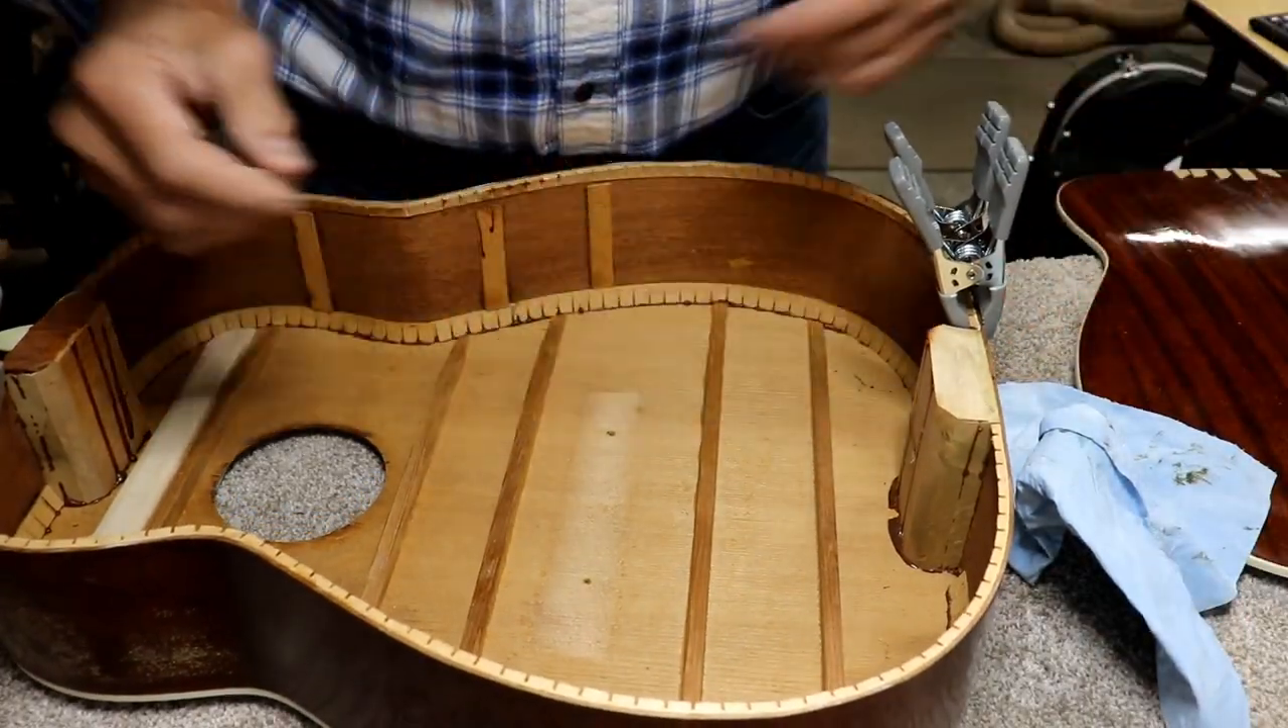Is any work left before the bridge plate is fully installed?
Yes.